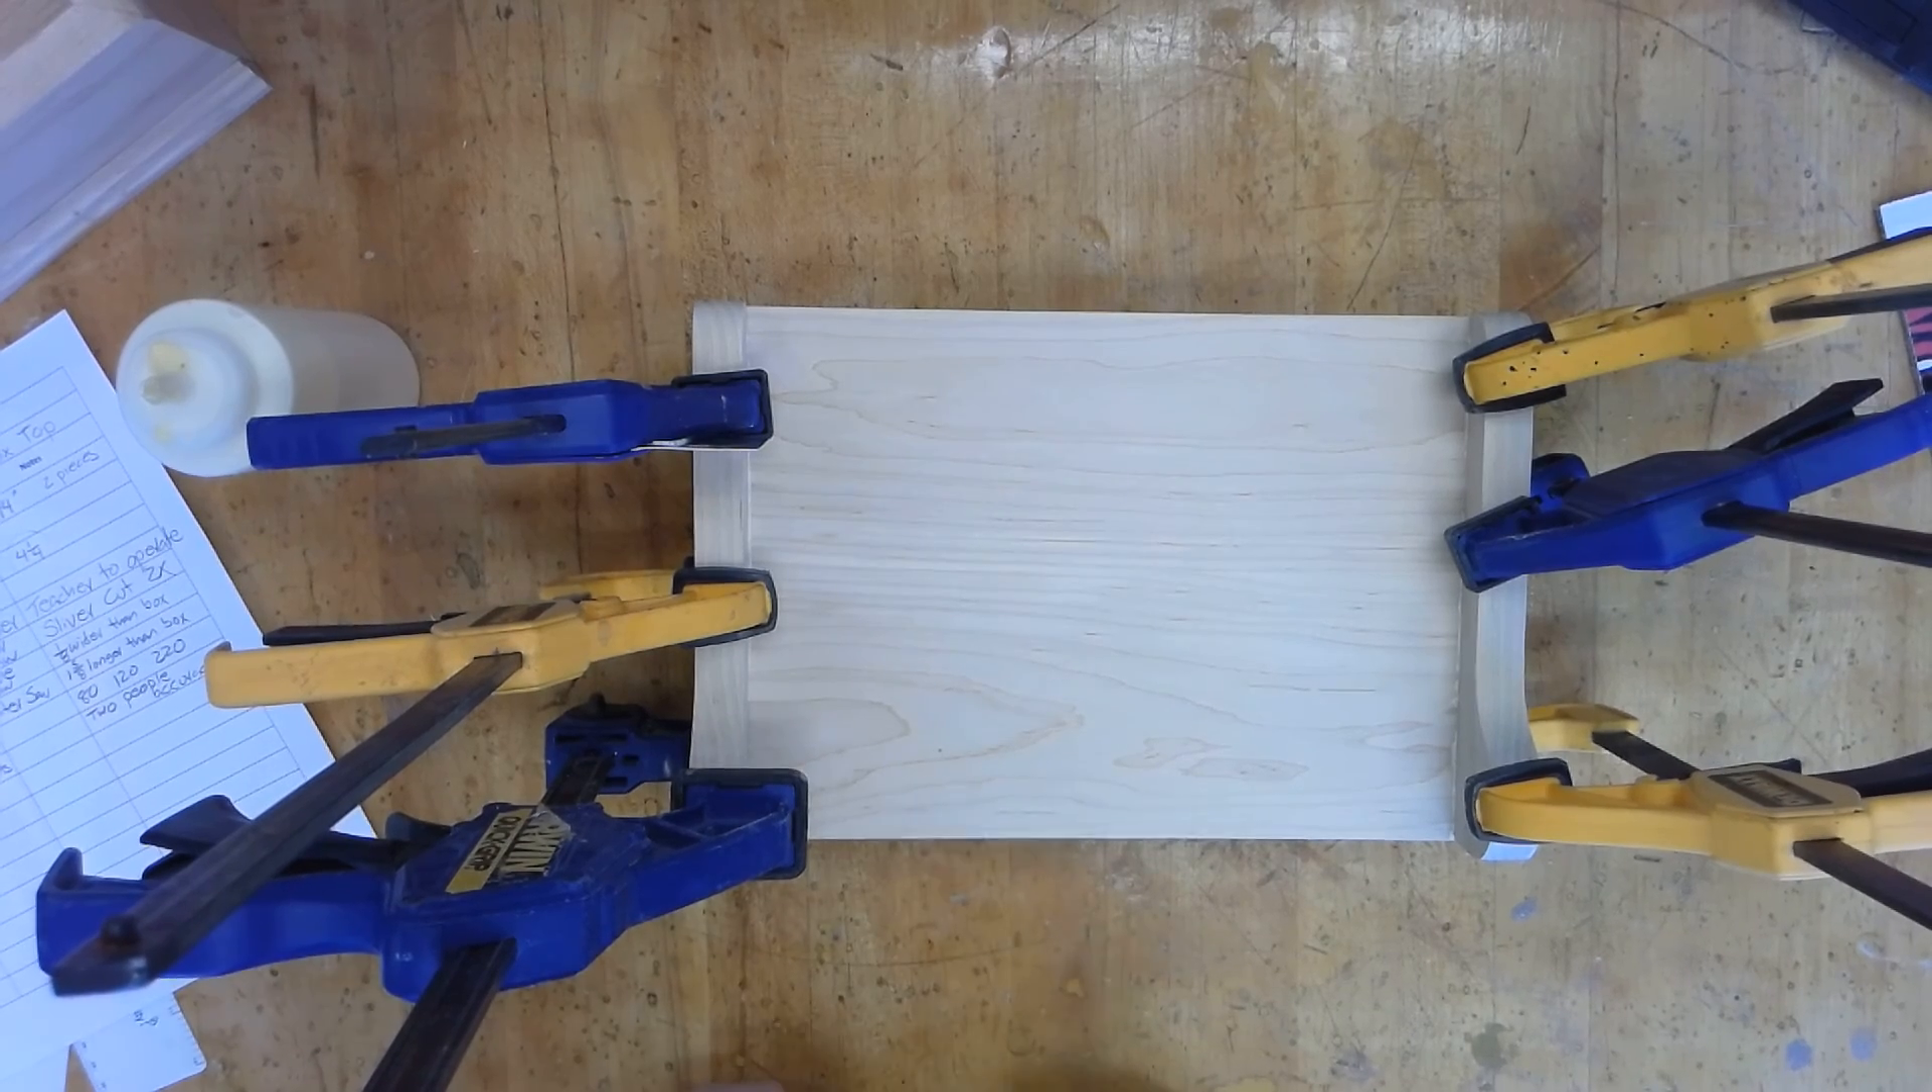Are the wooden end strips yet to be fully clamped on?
No.